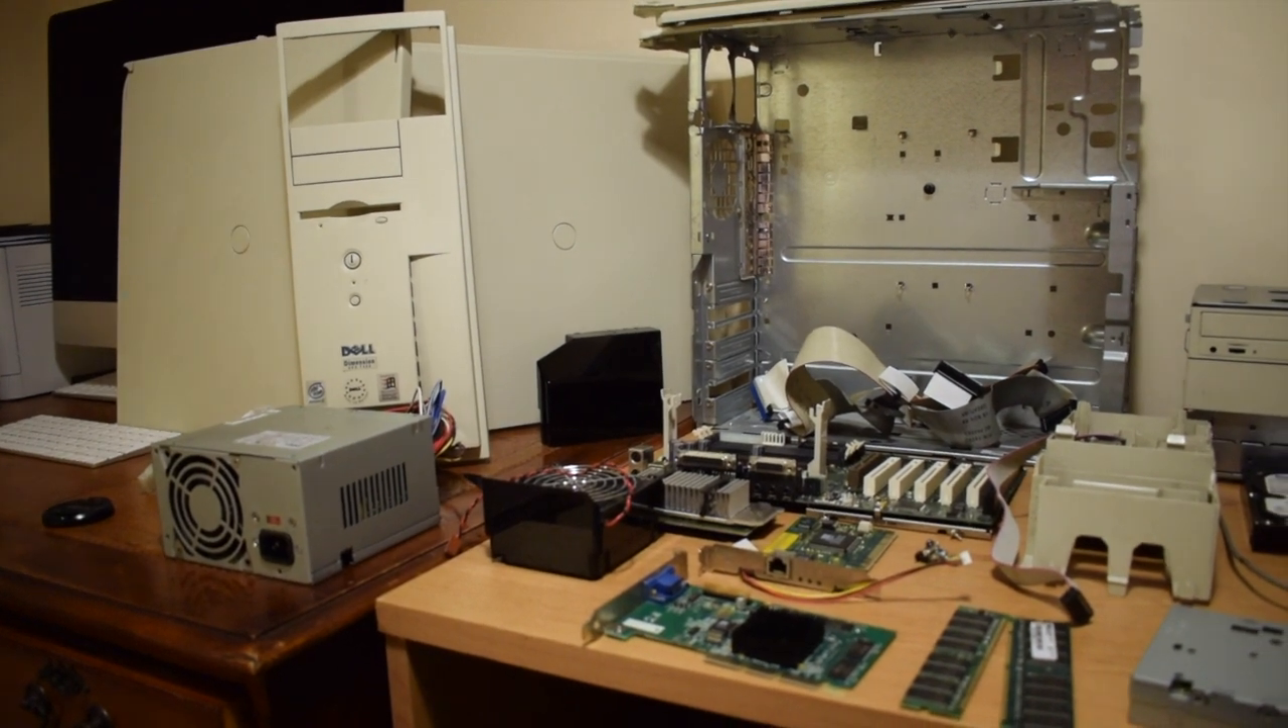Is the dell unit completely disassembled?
Yes.